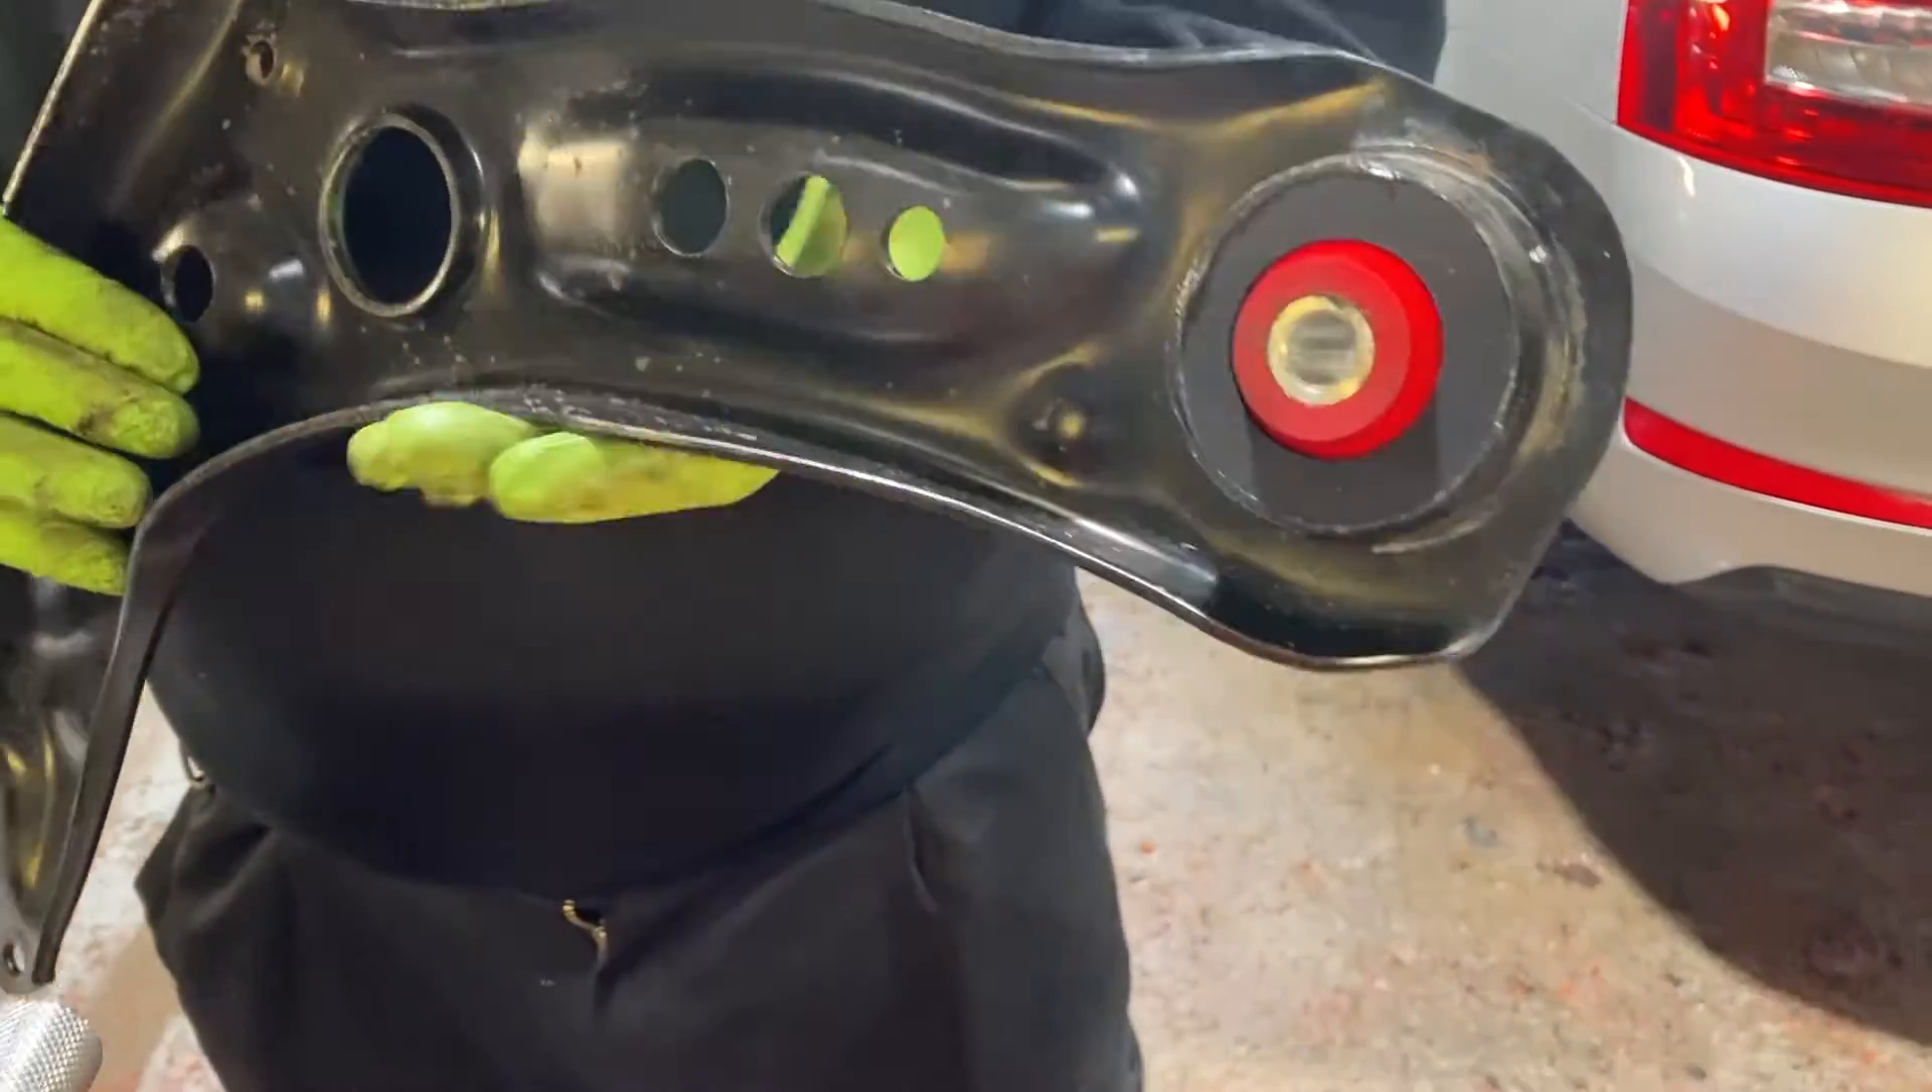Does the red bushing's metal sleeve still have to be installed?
No.